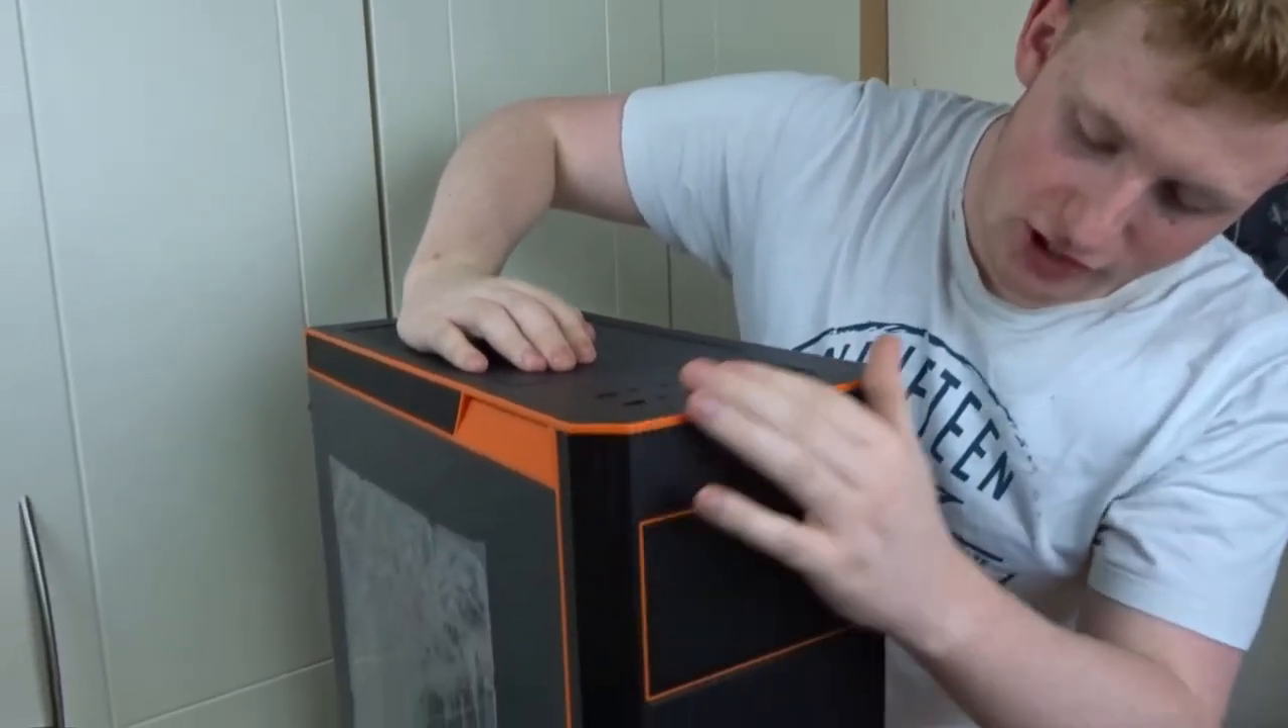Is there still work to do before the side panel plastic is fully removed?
Yes.